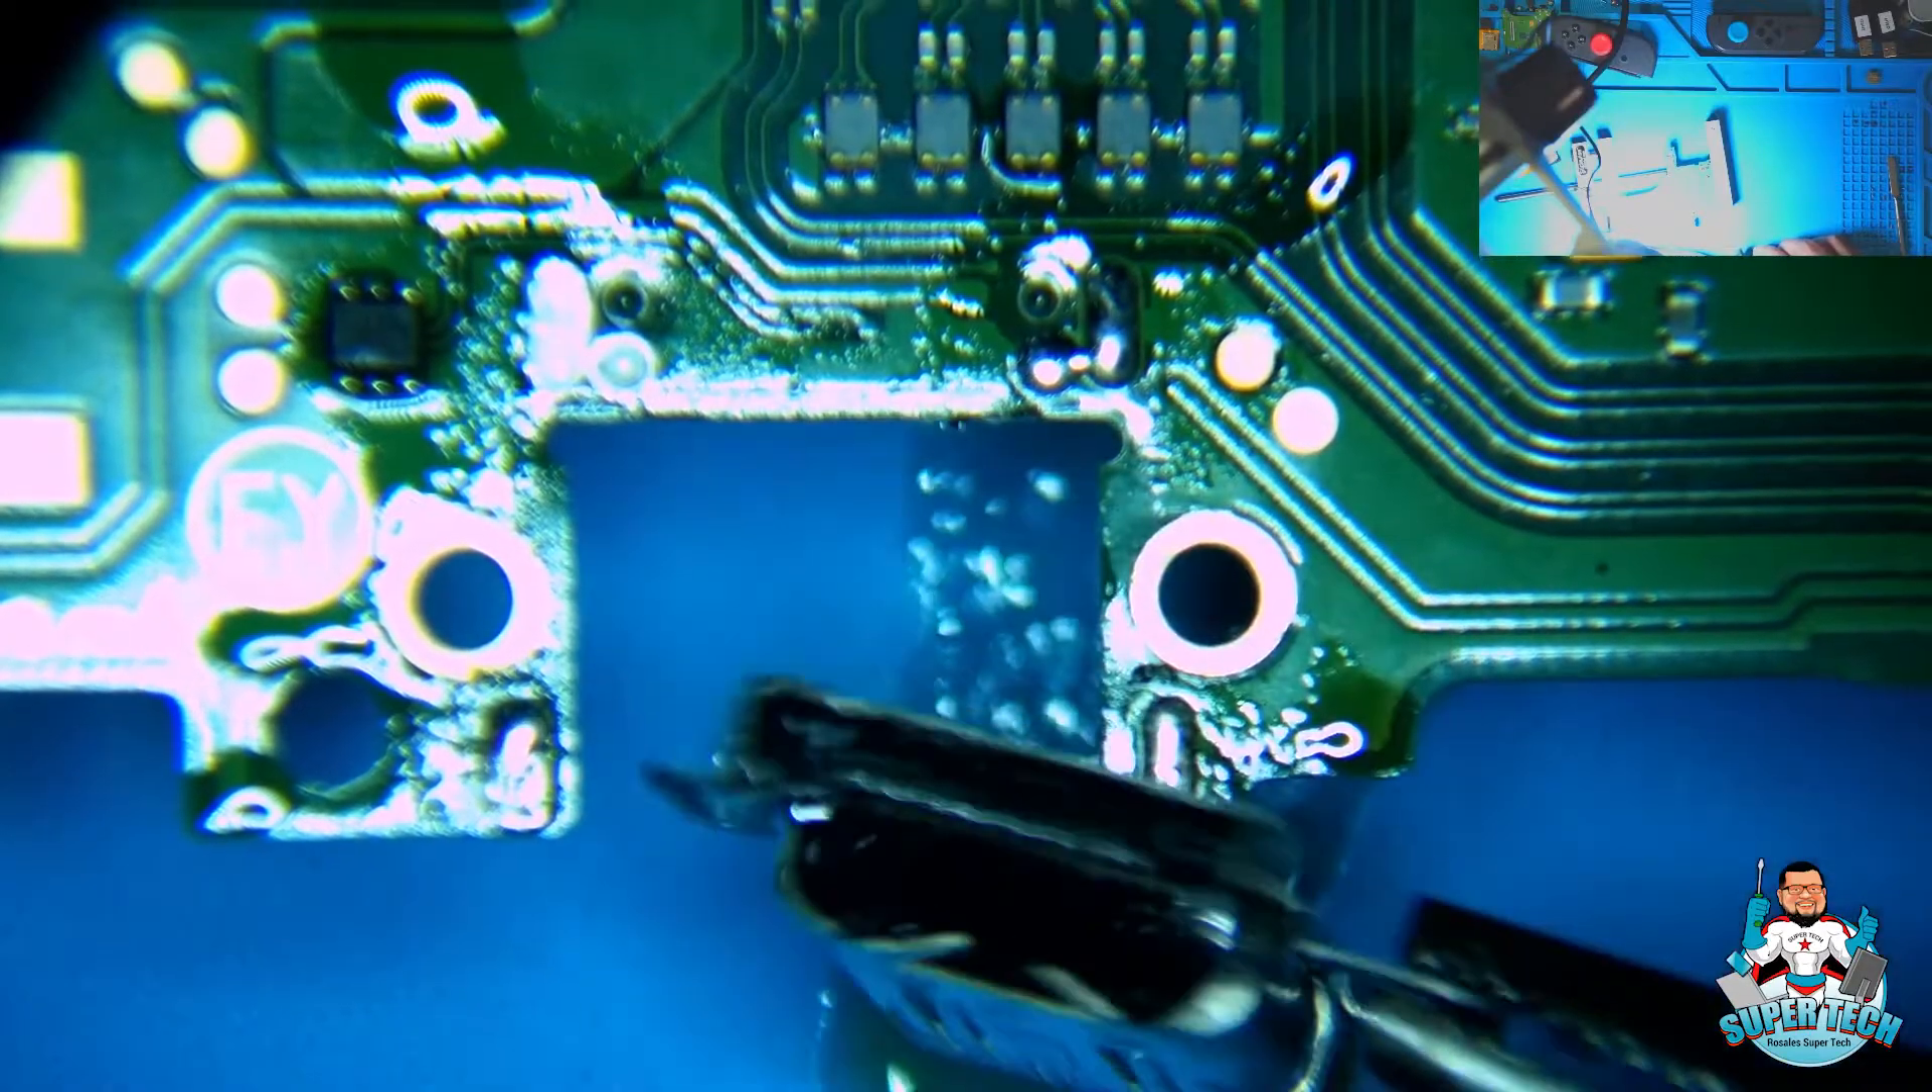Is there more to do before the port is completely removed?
No.